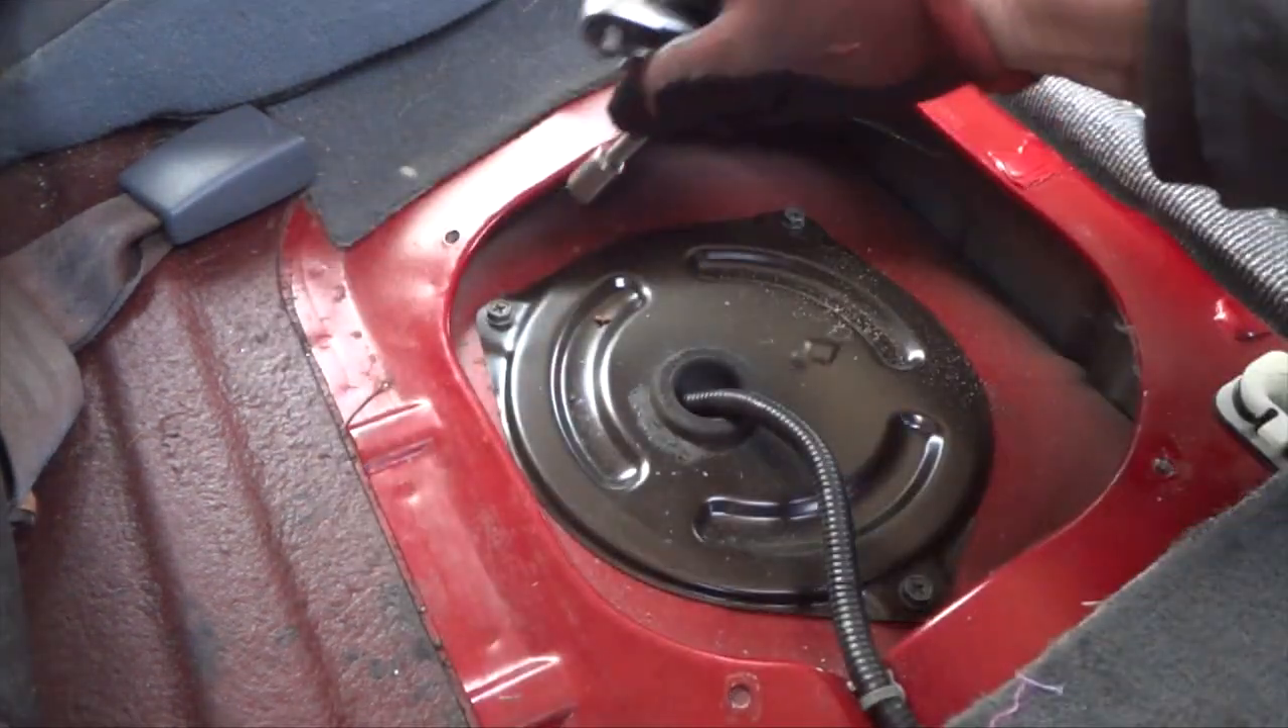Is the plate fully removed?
No.